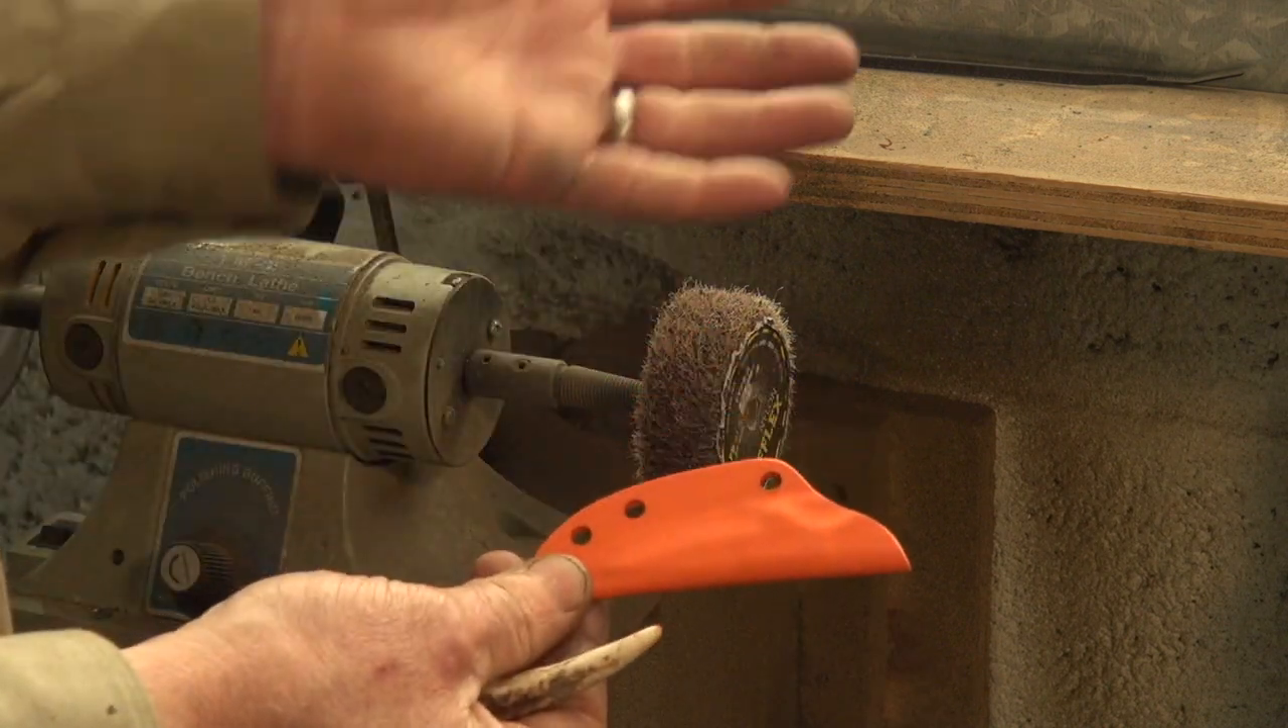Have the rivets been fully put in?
No.